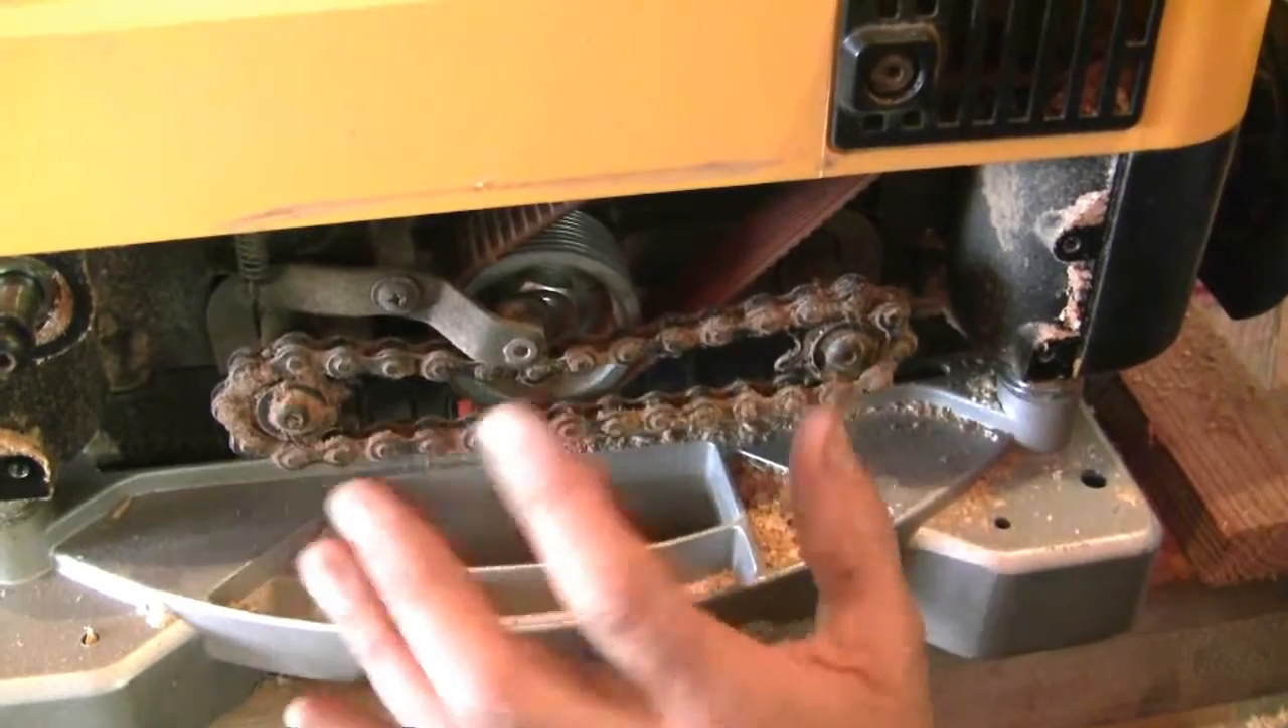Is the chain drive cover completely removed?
Yes.